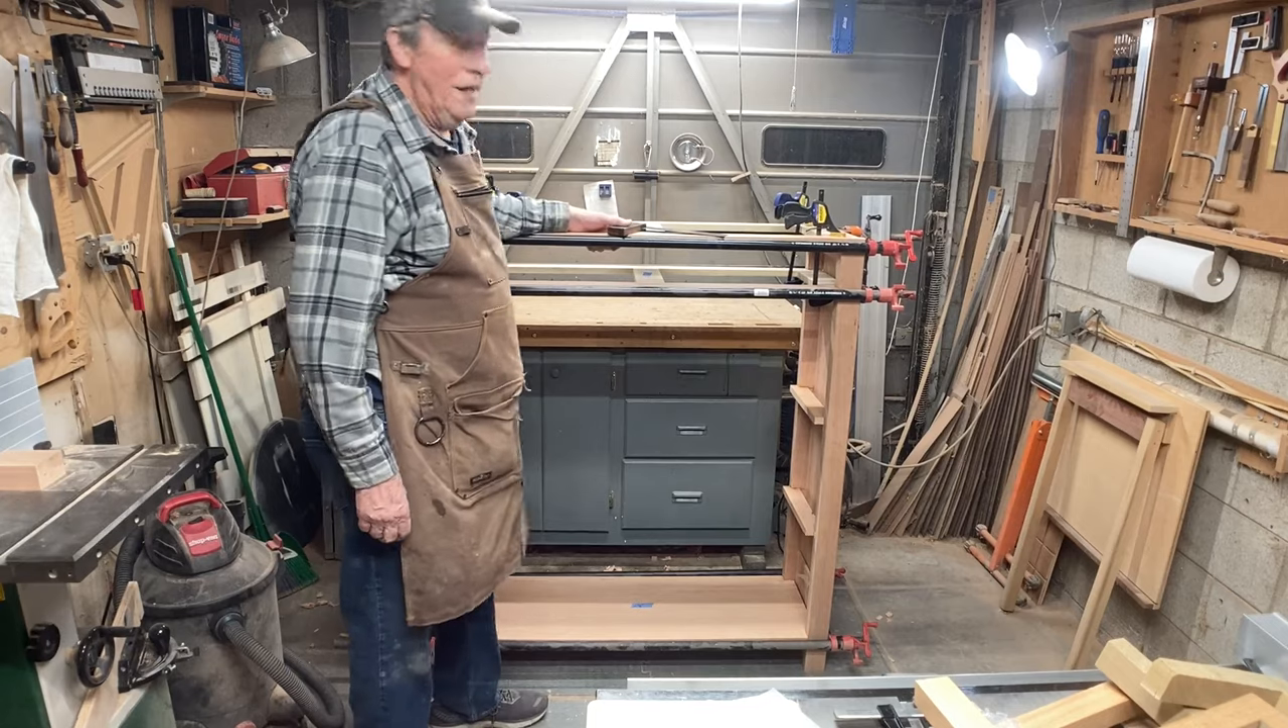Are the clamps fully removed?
No.